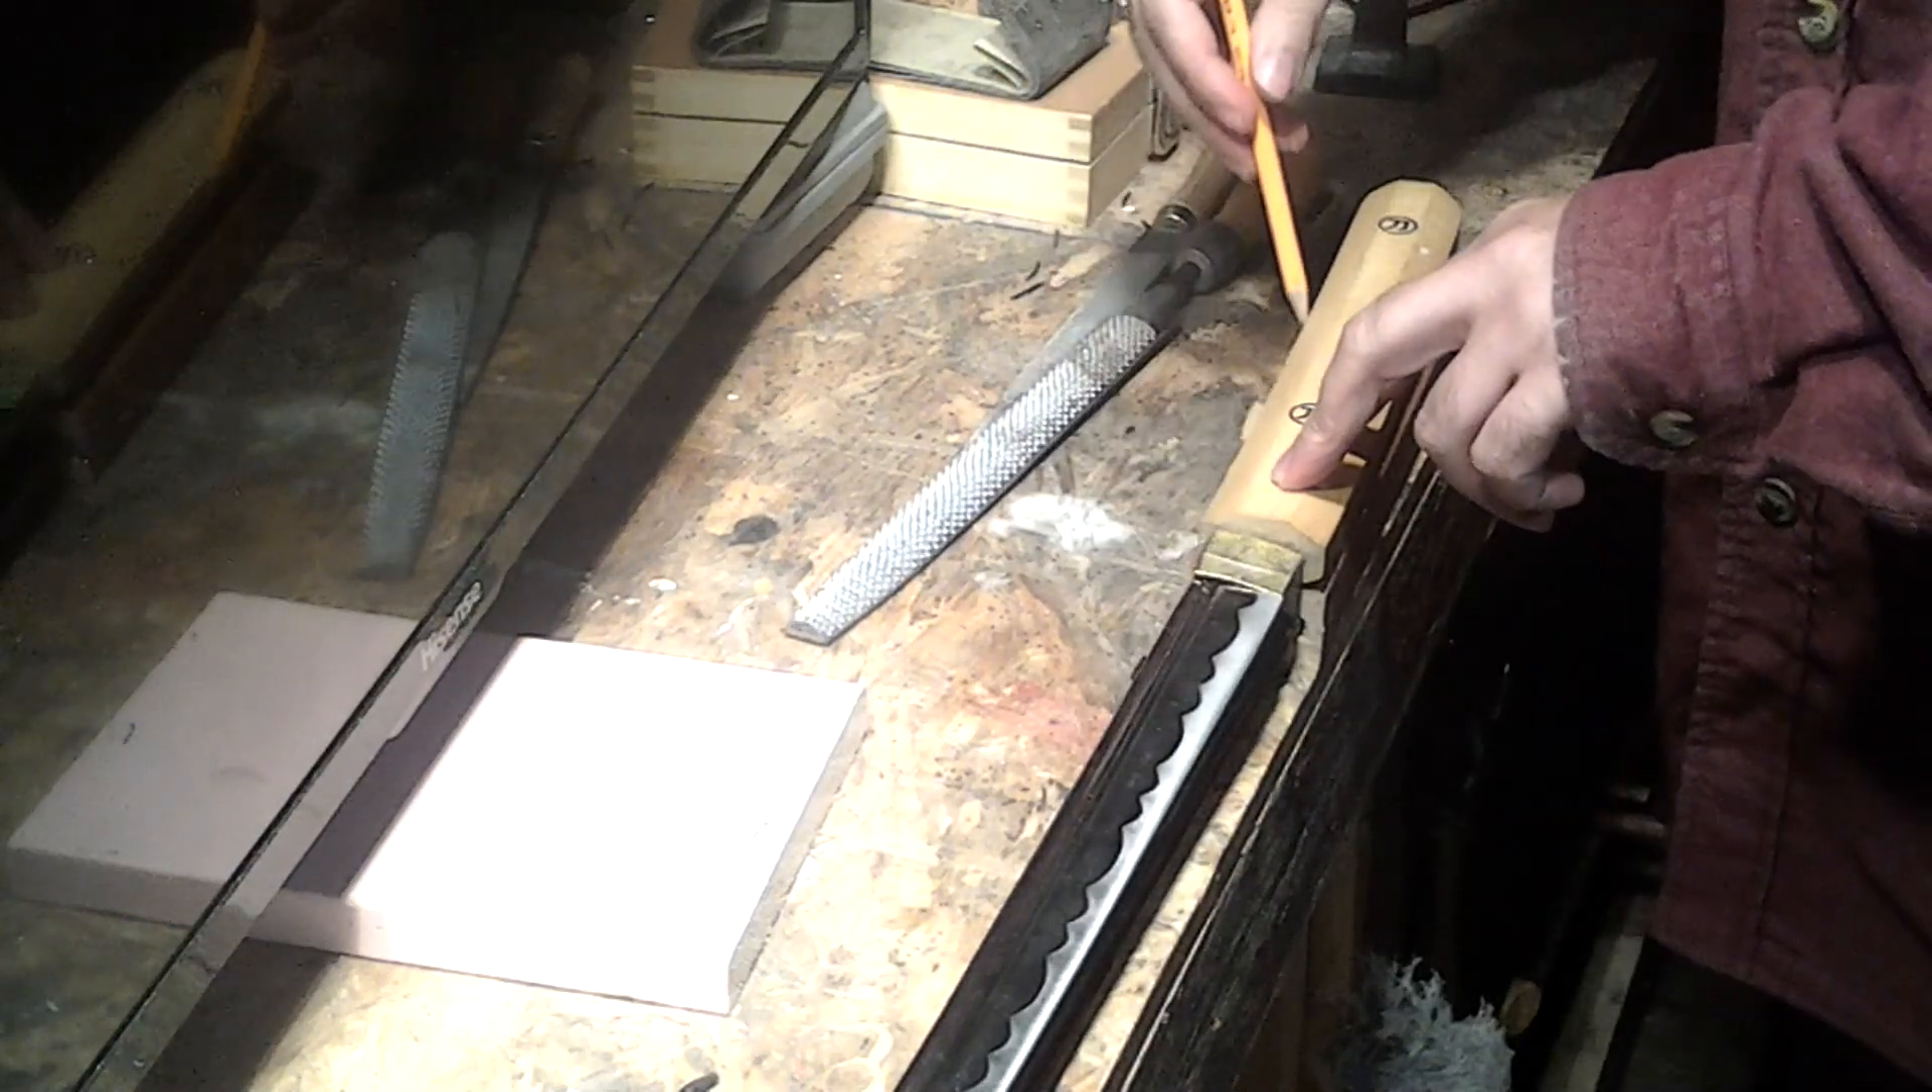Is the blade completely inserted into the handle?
Yes.